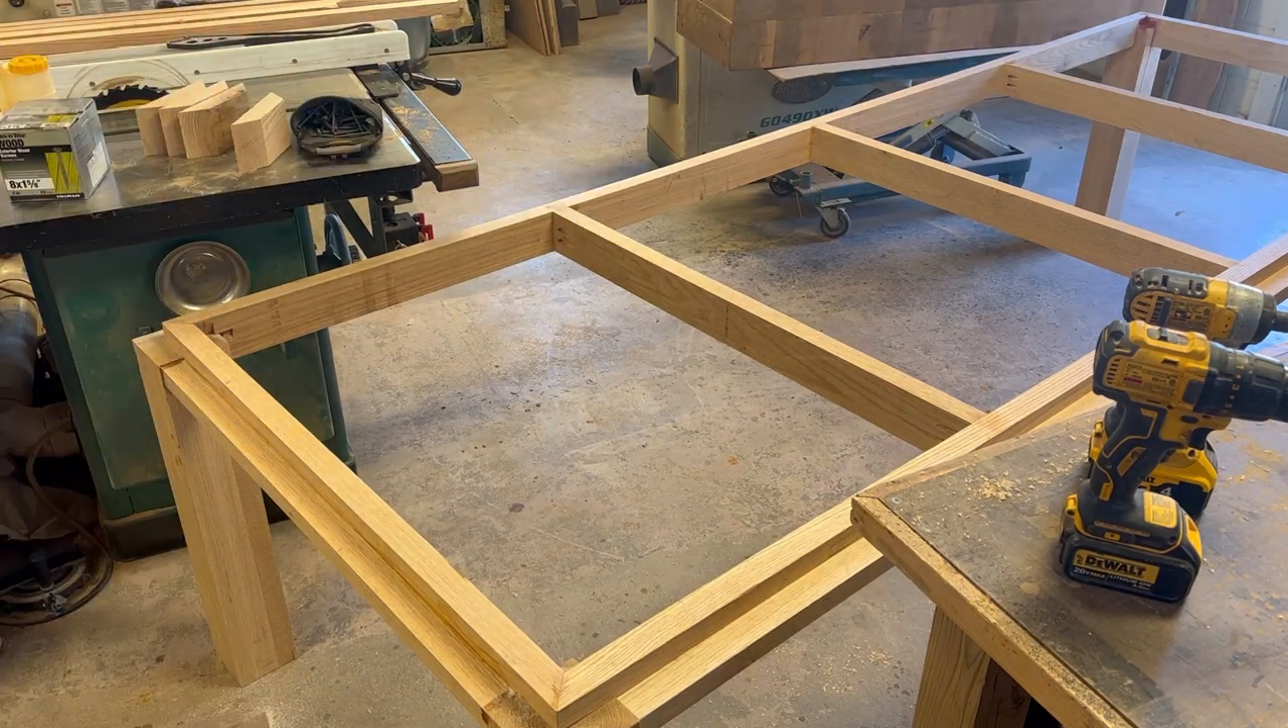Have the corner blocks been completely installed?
No.